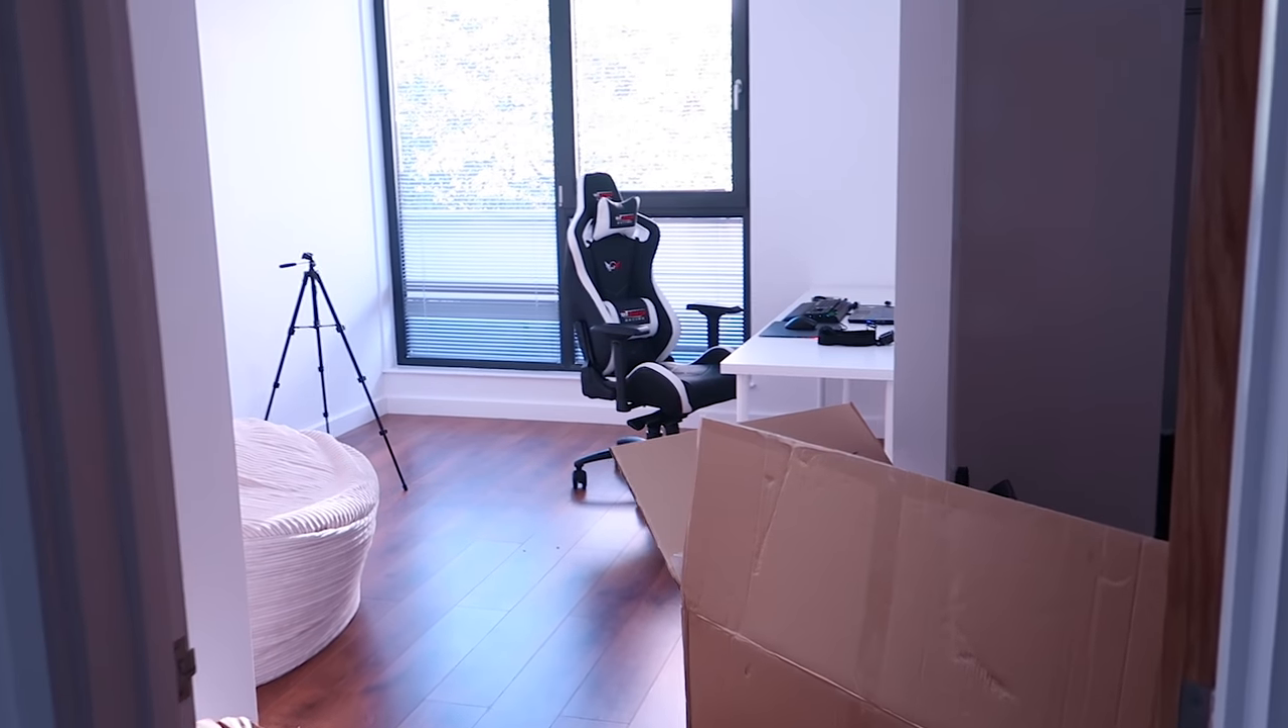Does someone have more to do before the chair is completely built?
No.